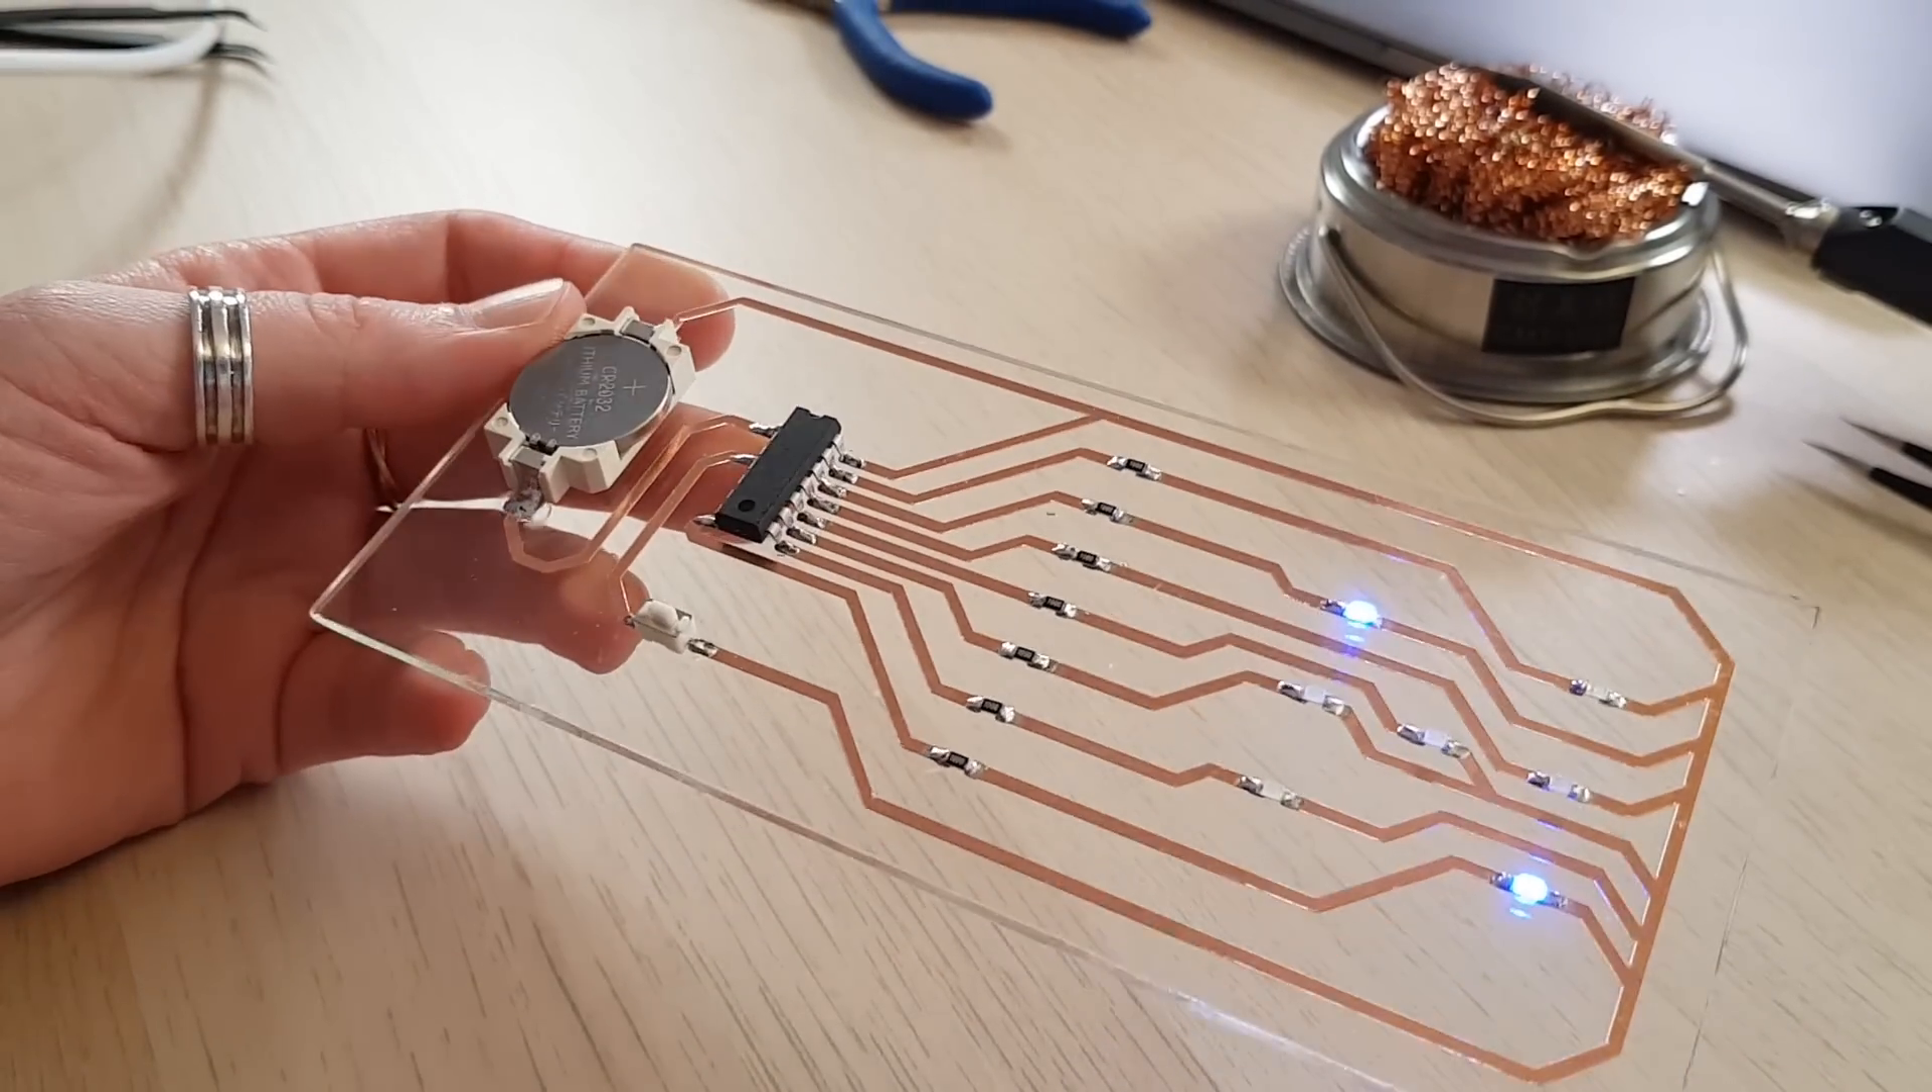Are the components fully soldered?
Yes.